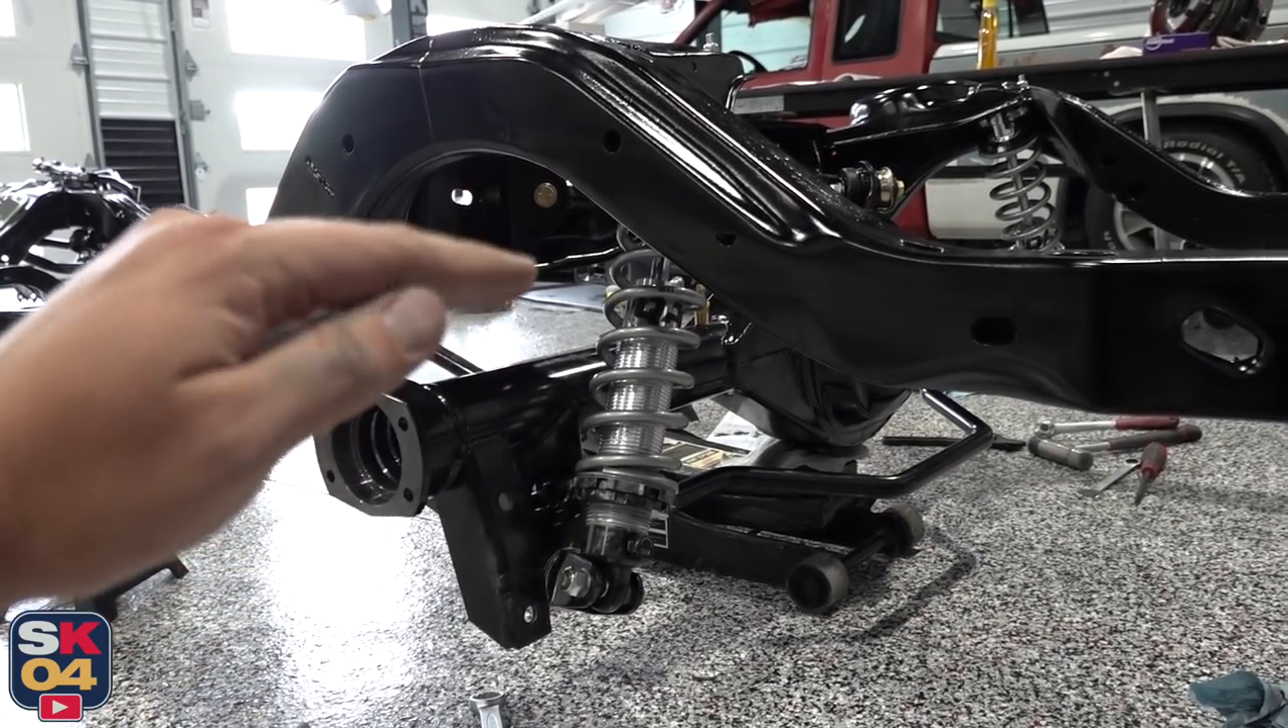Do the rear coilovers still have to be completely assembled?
No.